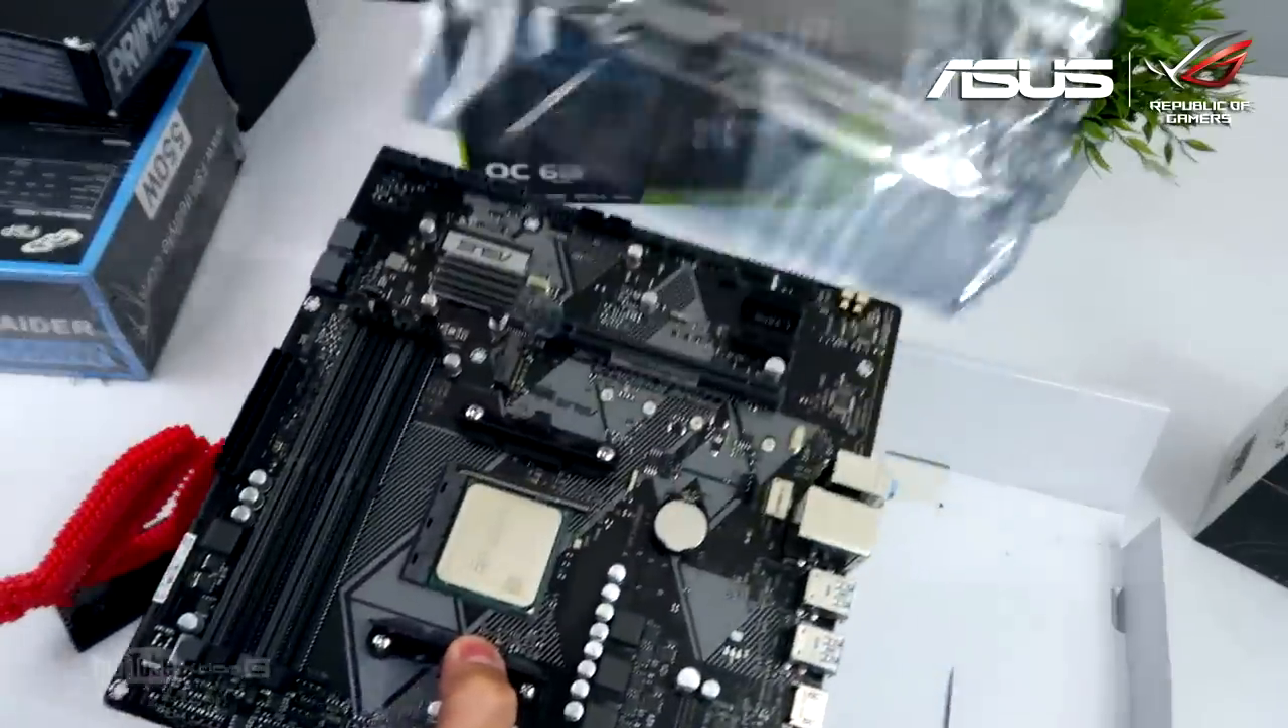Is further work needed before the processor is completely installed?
No.